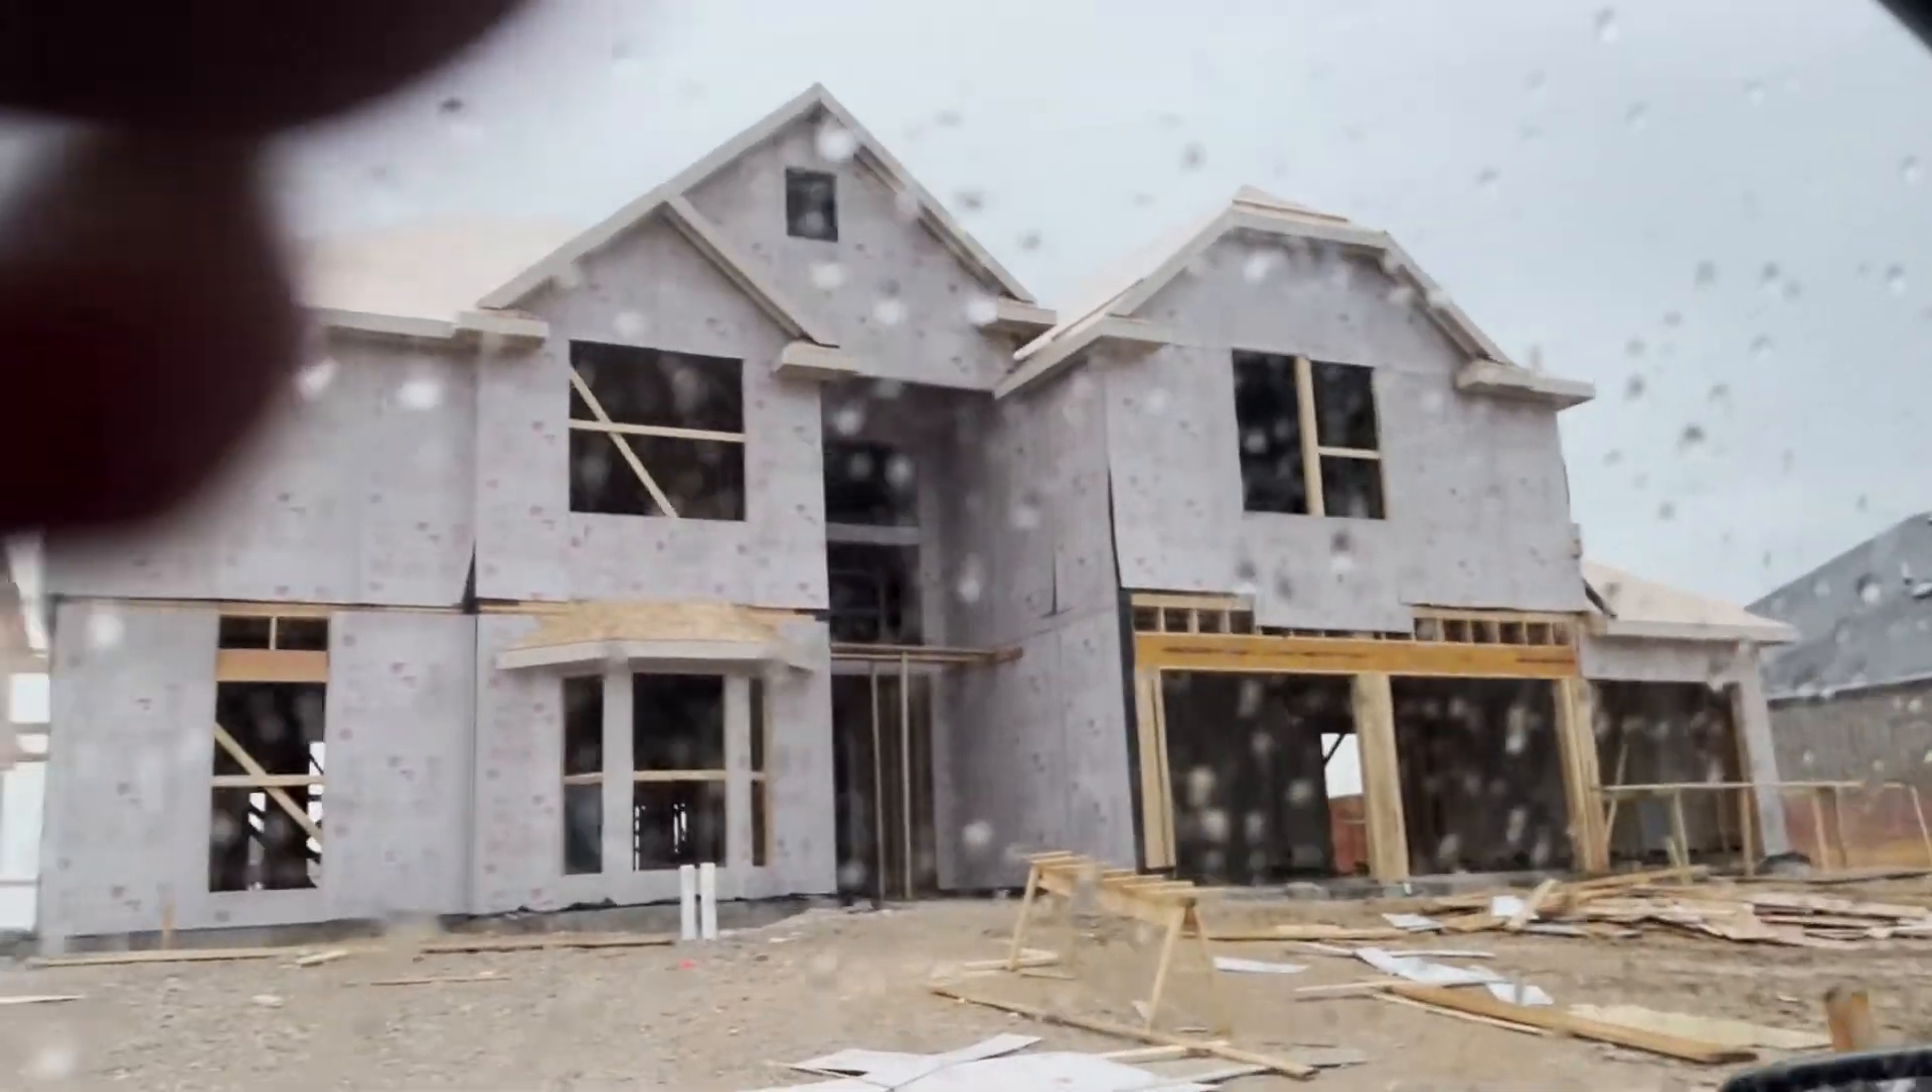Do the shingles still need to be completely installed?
Yes.